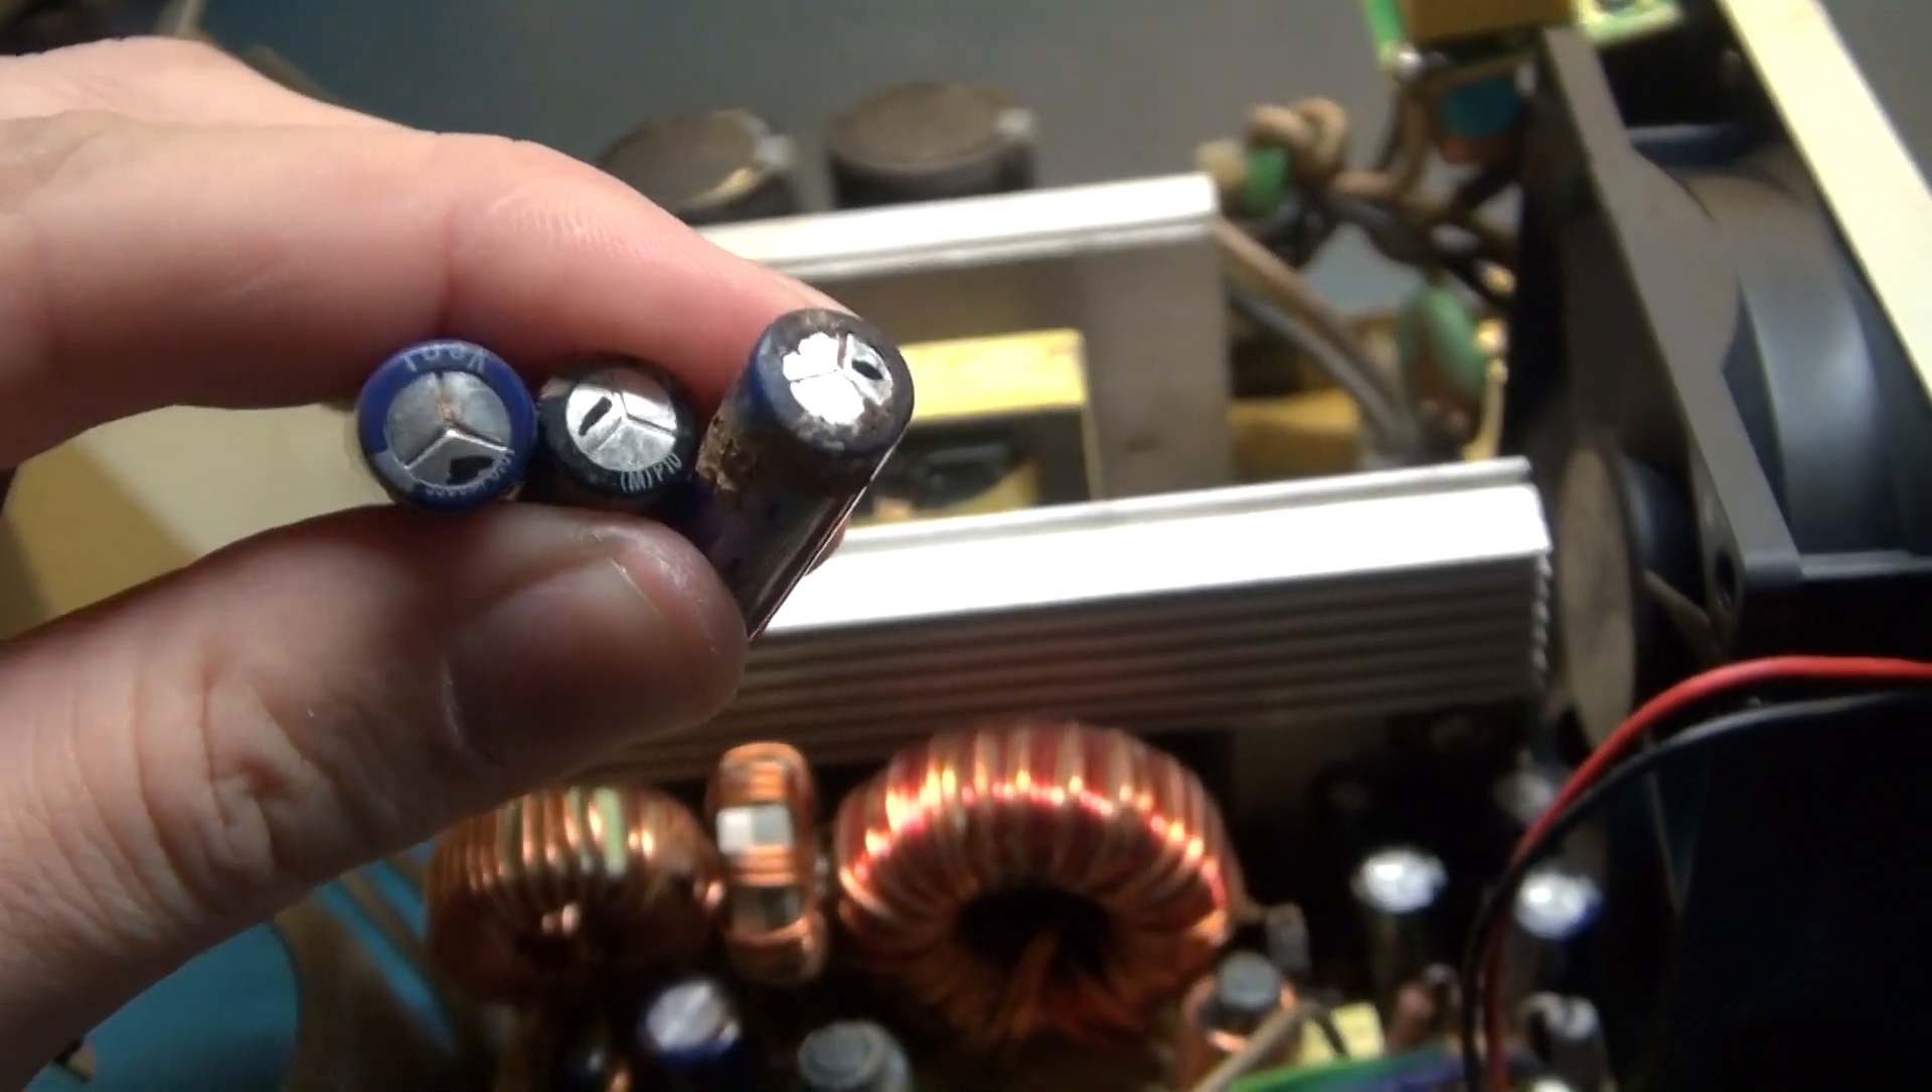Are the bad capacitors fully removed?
Yes.